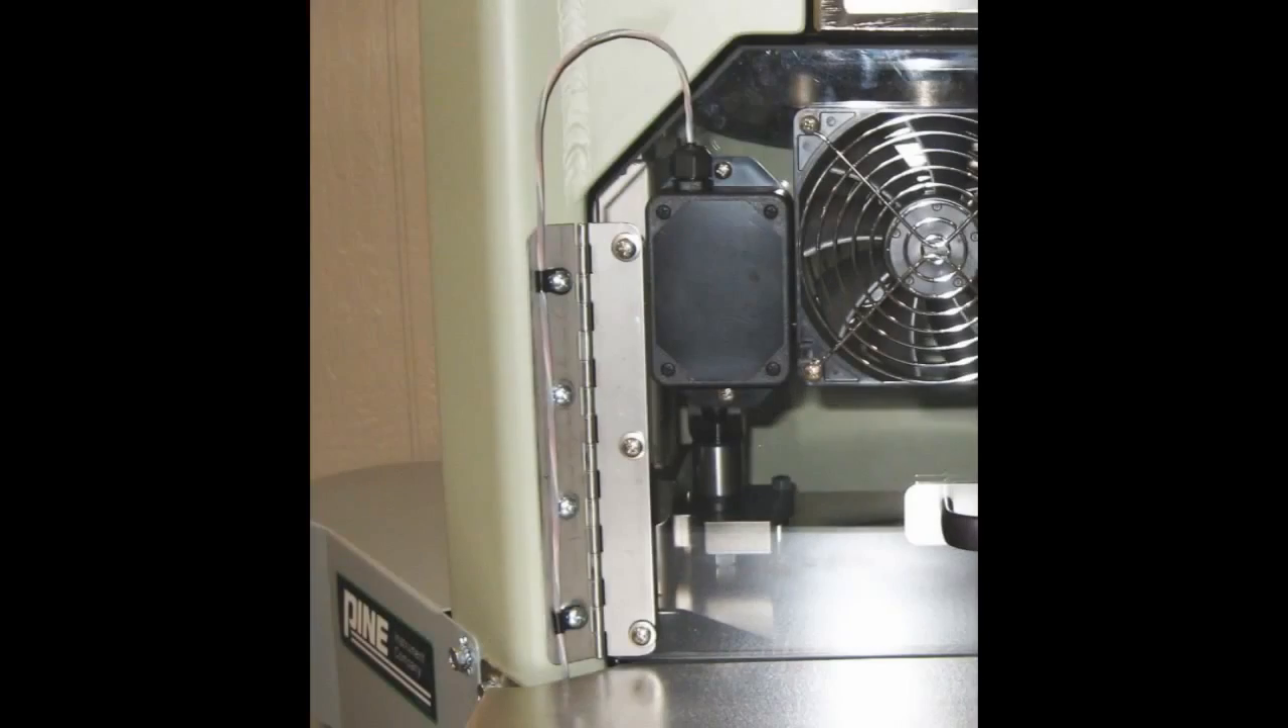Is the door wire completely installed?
Yes.